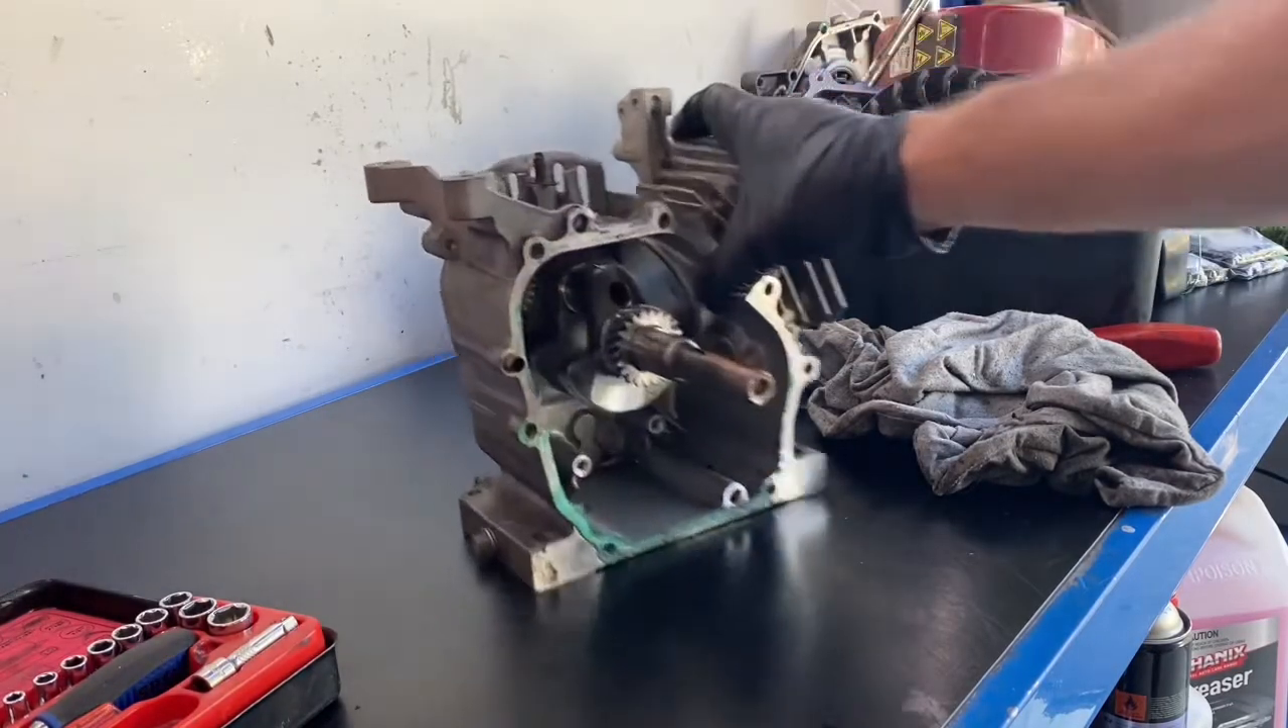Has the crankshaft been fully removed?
No.